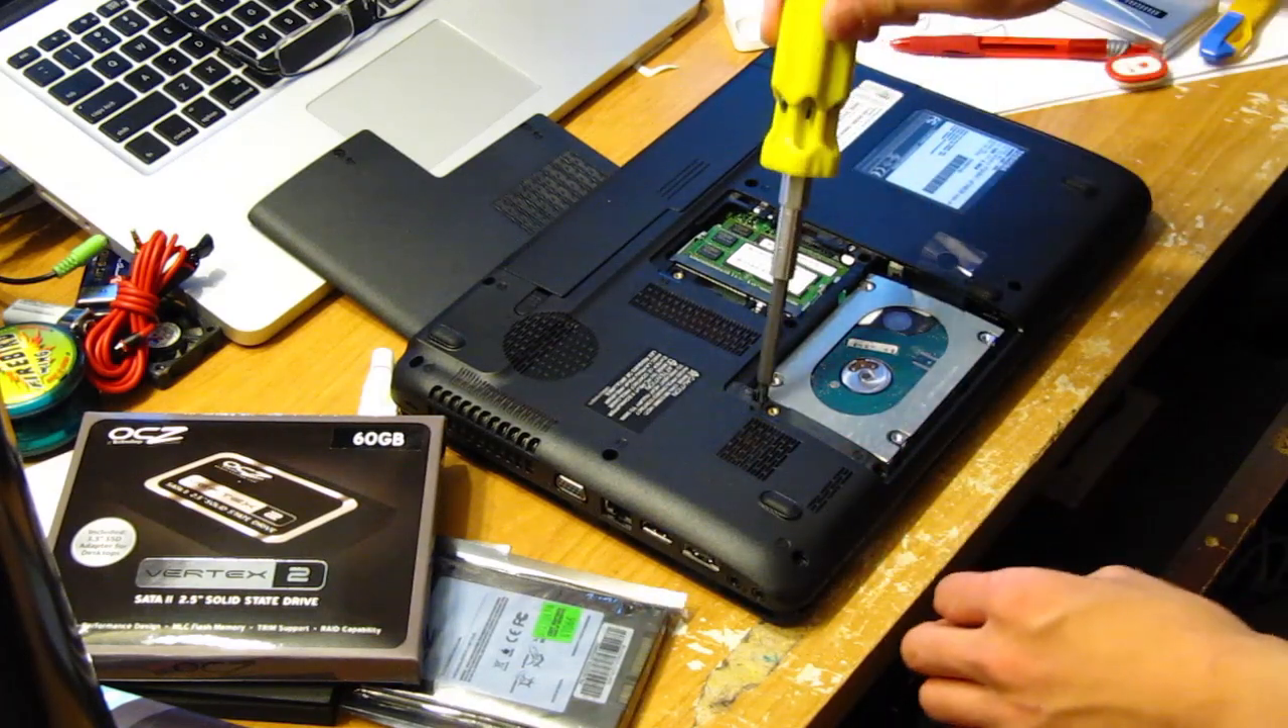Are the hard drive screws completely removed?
No.